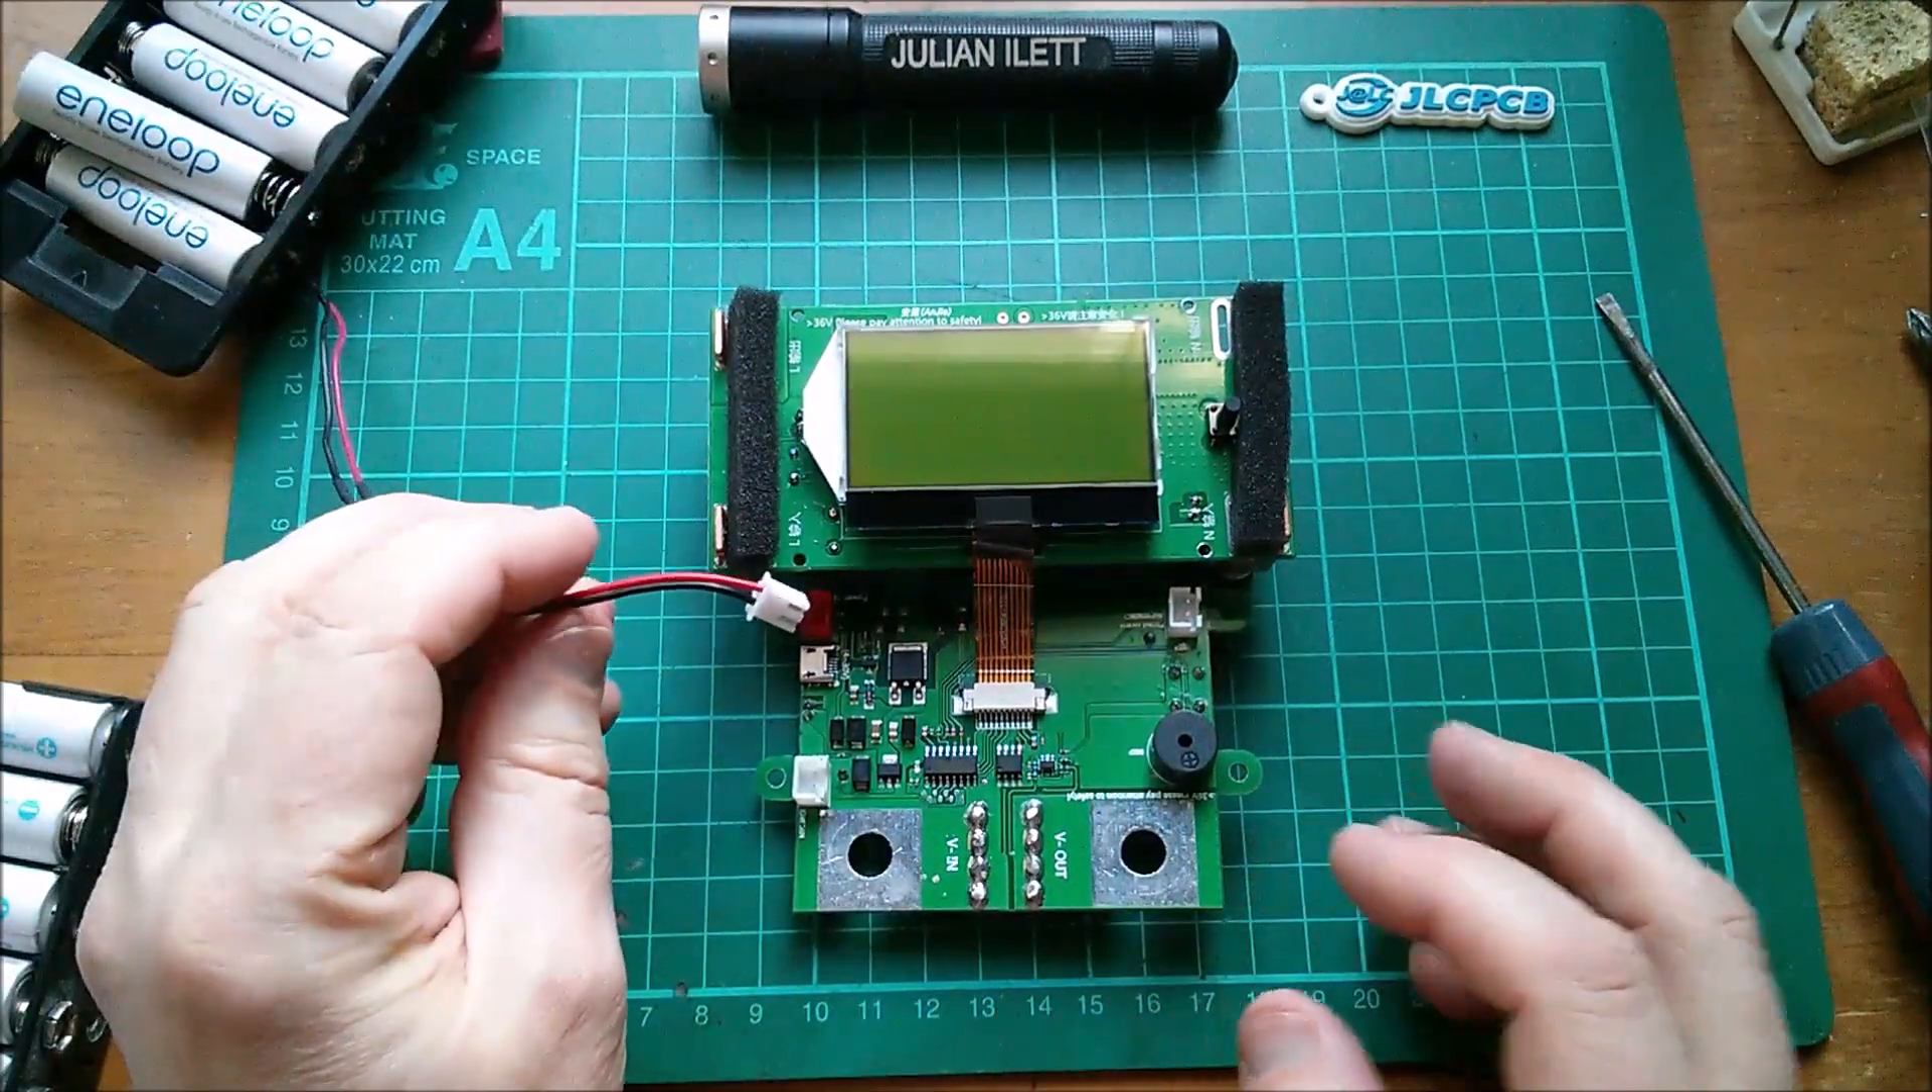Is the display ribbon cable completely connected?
Yes.